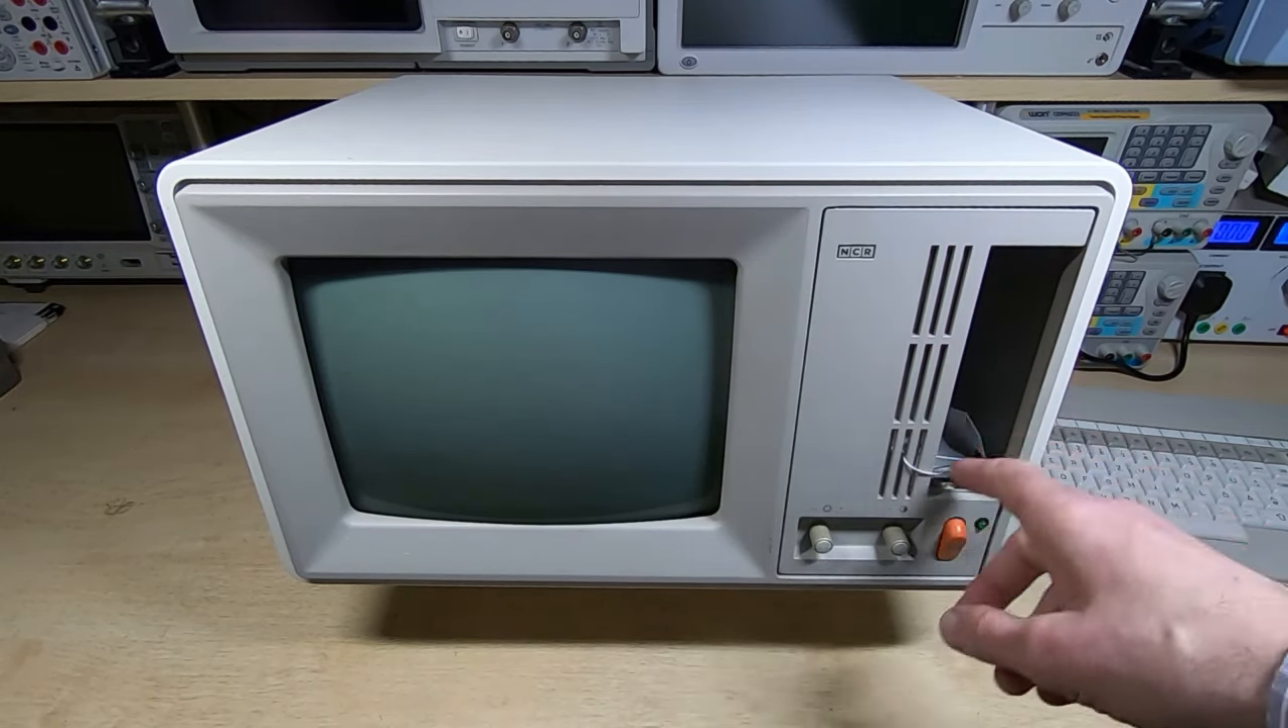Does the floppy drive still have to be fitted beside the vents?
Yes.